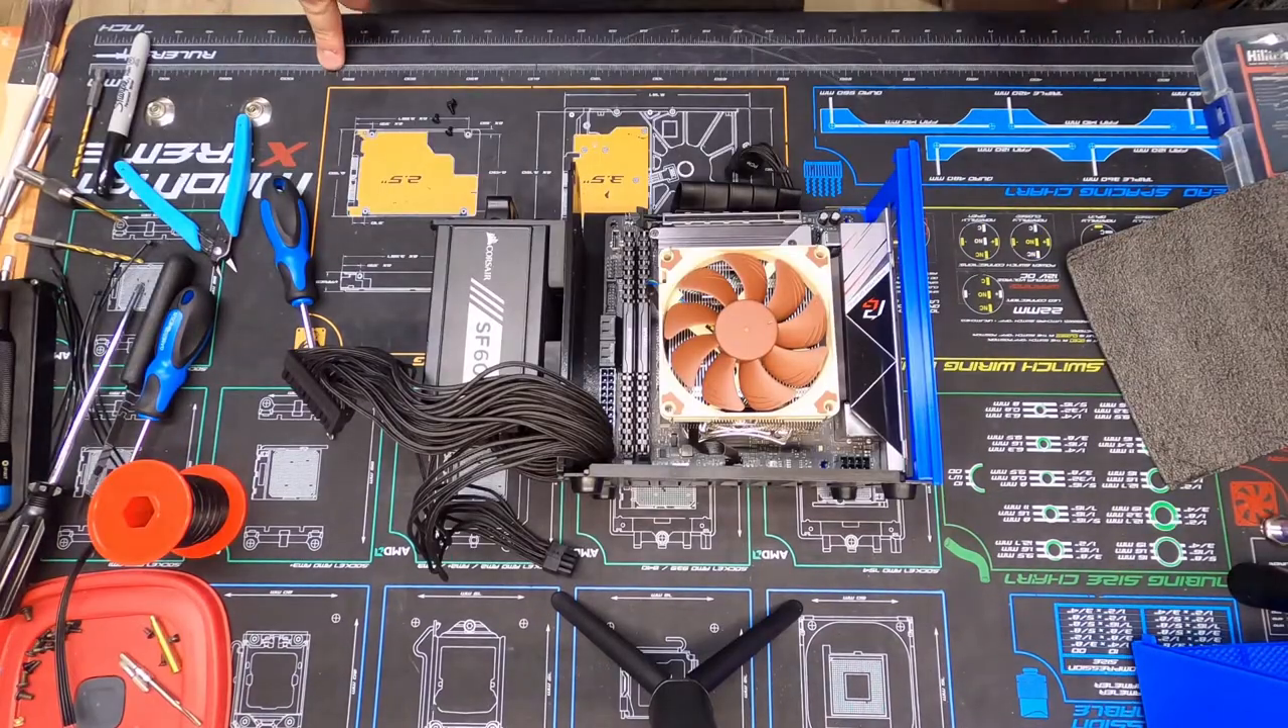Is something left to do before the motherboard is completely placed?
No.